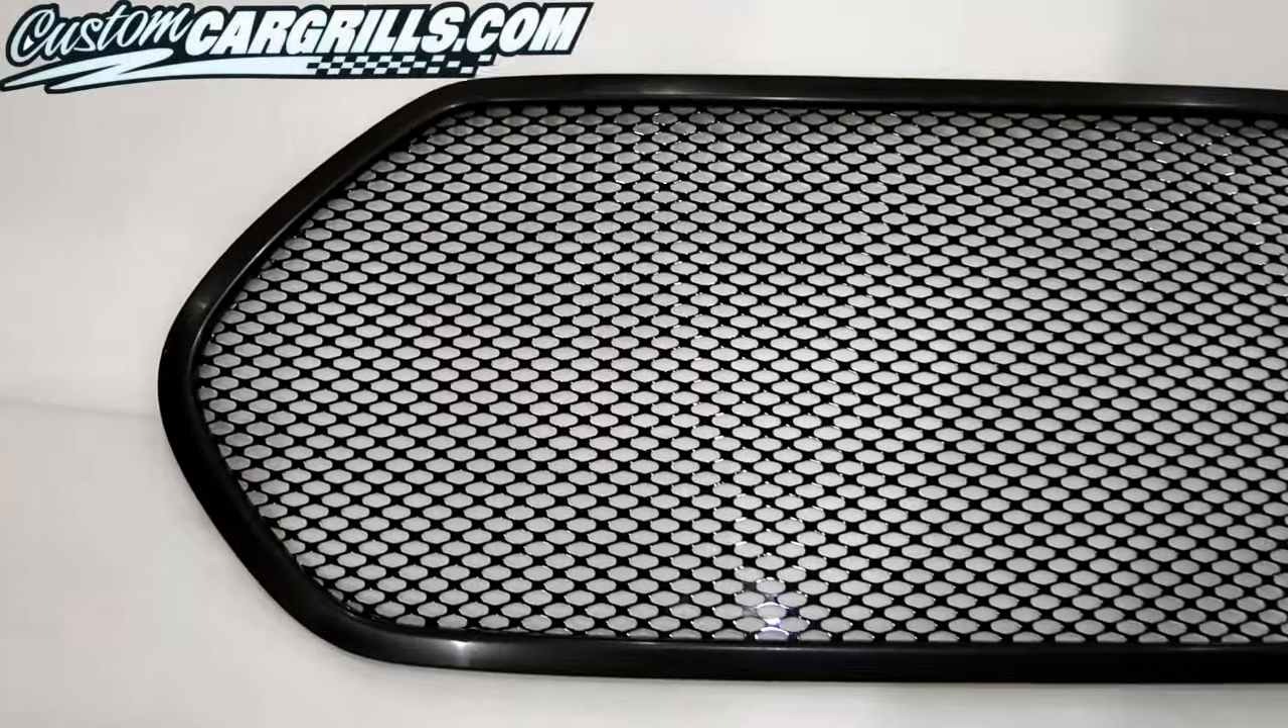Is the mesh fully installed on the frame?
Yes.